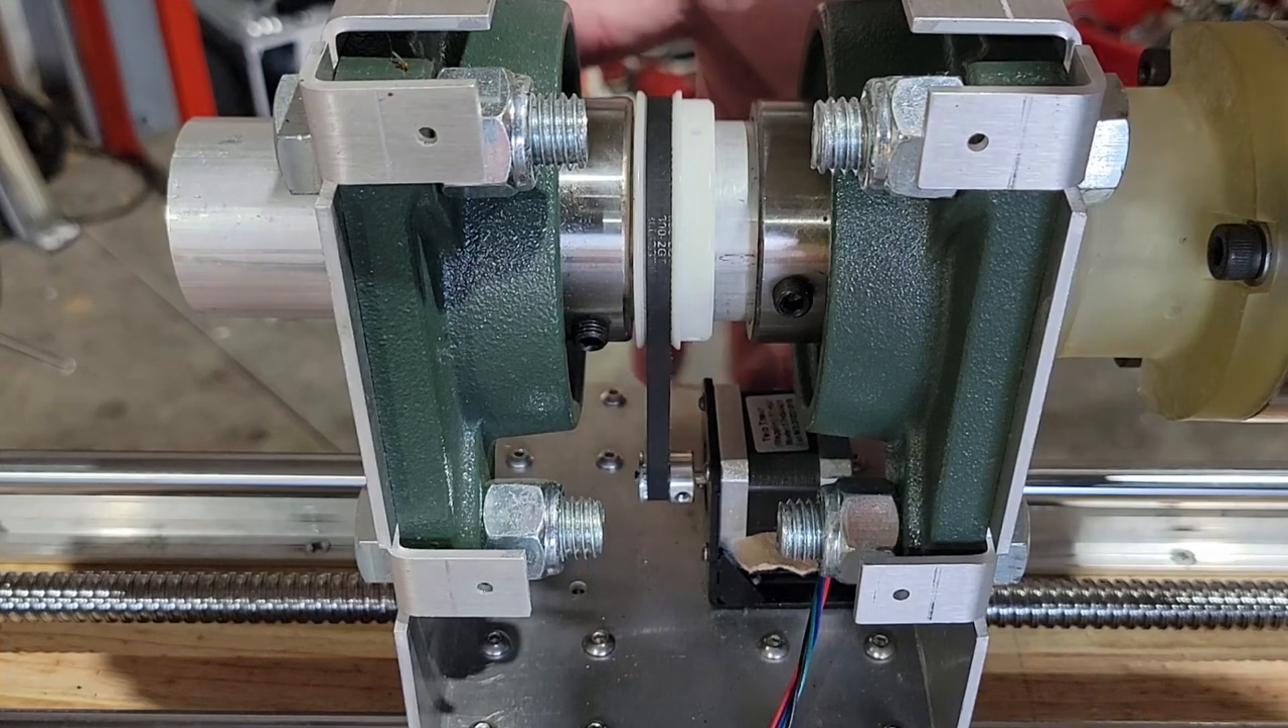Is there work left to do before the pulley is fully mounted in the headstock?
No.